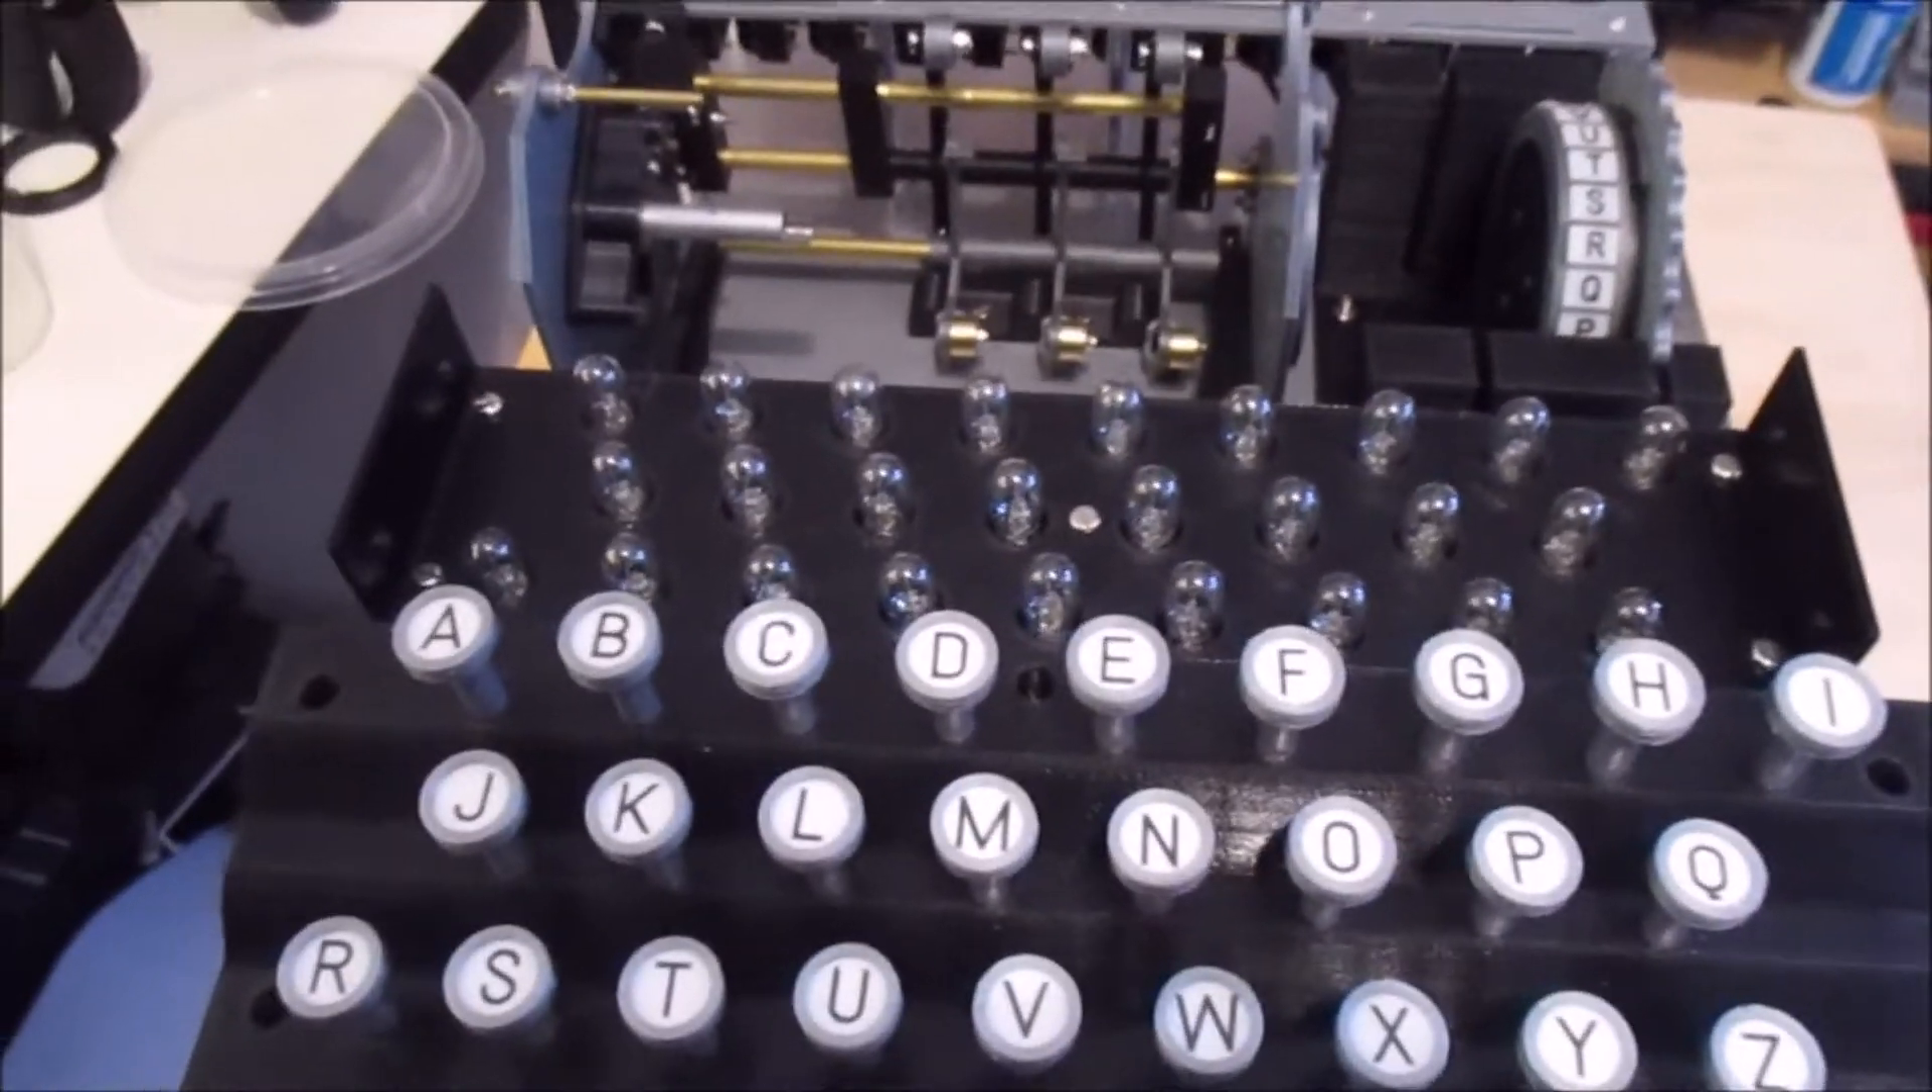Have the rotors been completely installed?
No.